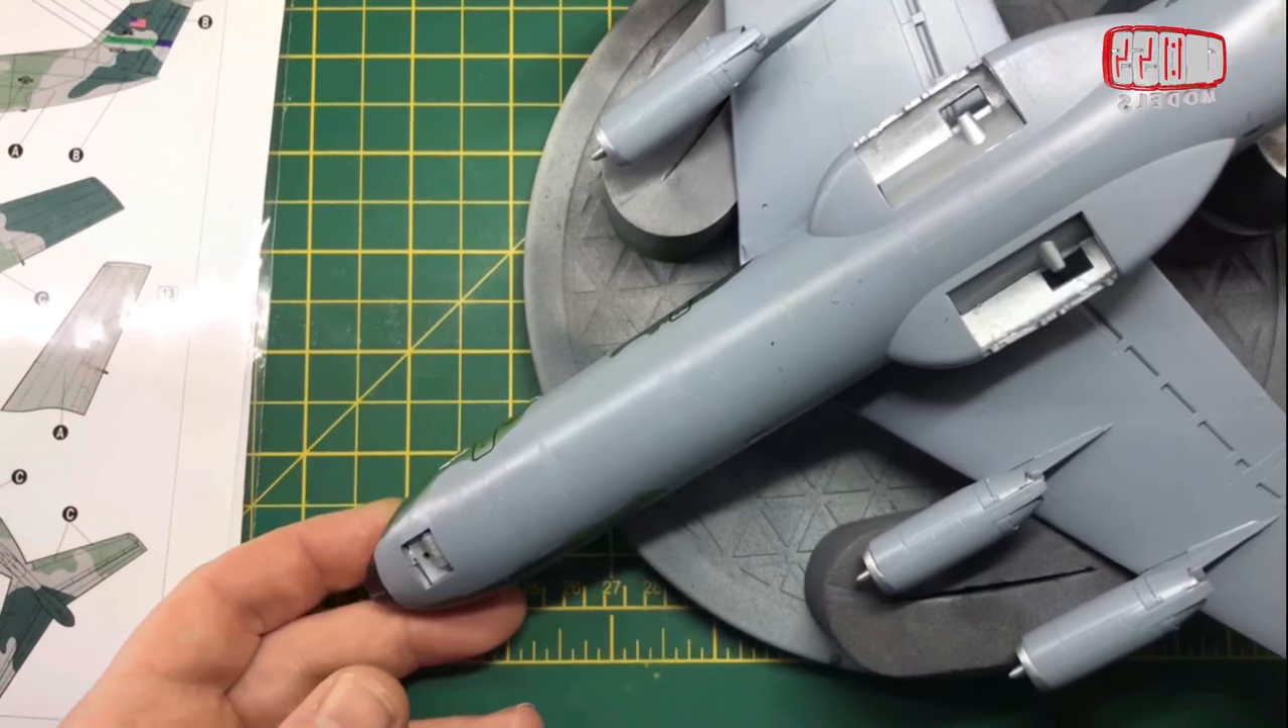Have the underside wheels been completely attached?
No.